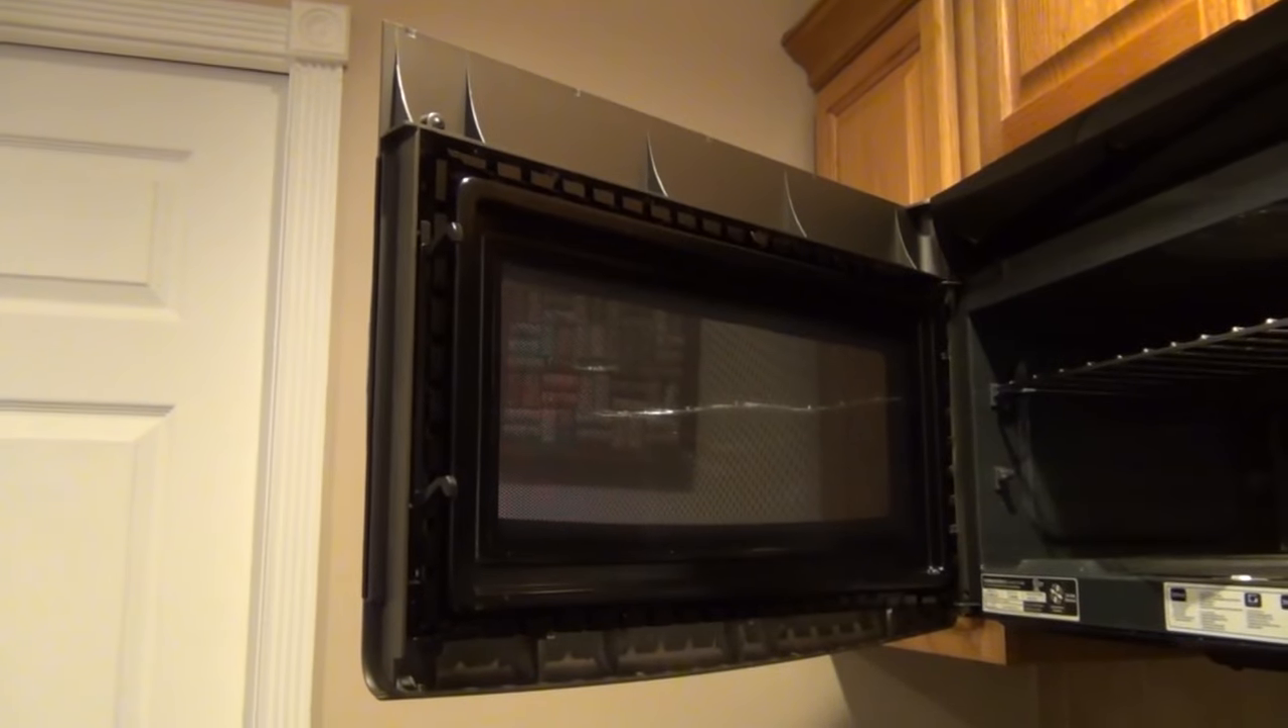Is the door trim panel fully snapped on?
No.